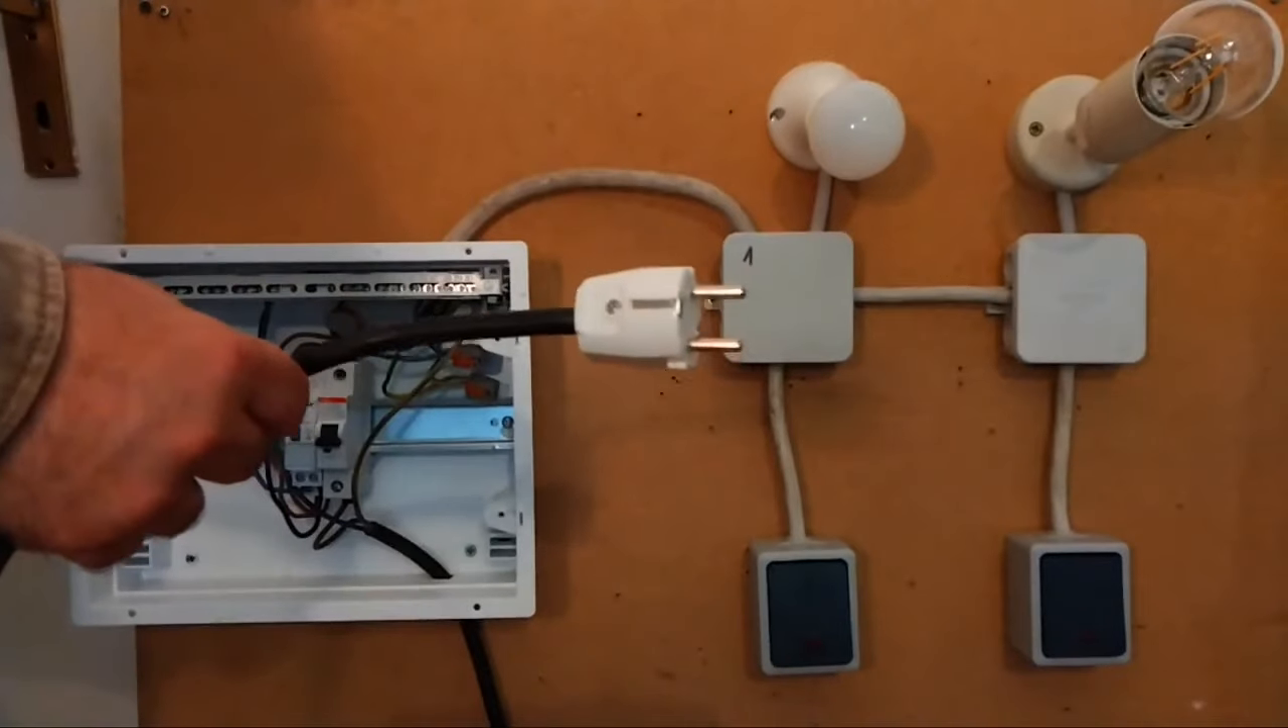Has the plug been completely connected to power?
No.